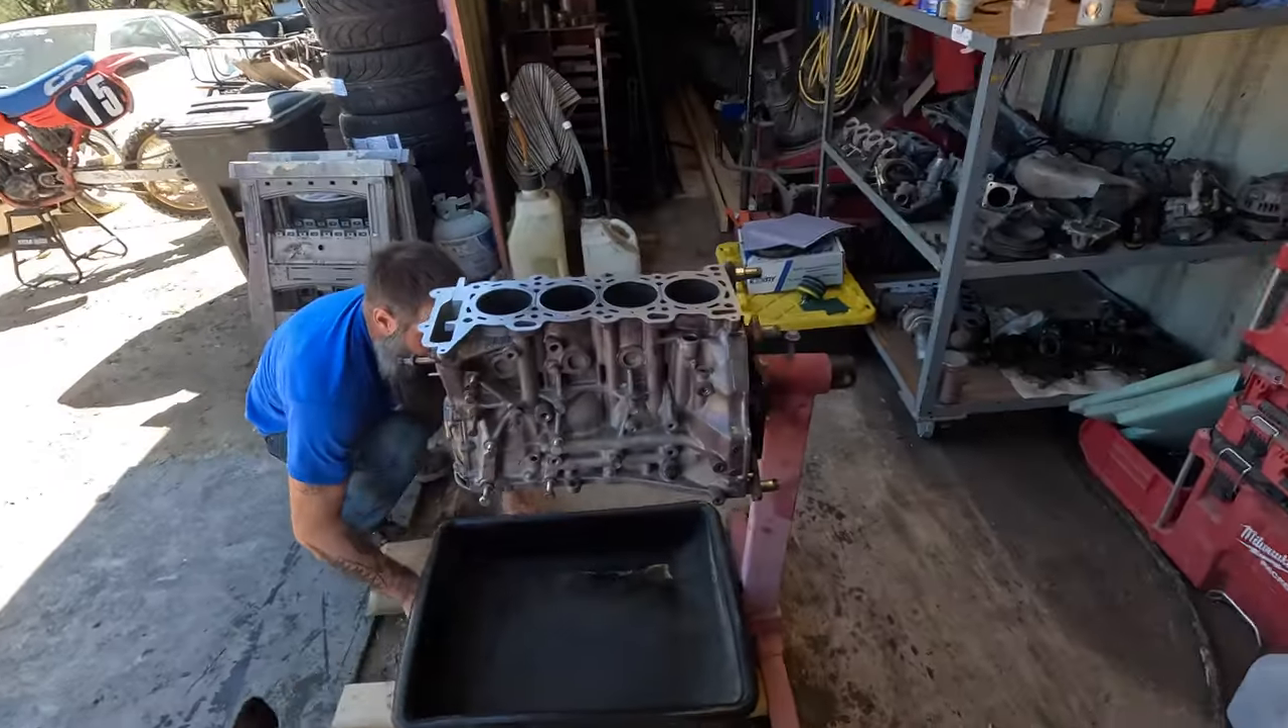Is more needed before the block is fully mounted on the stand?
No.